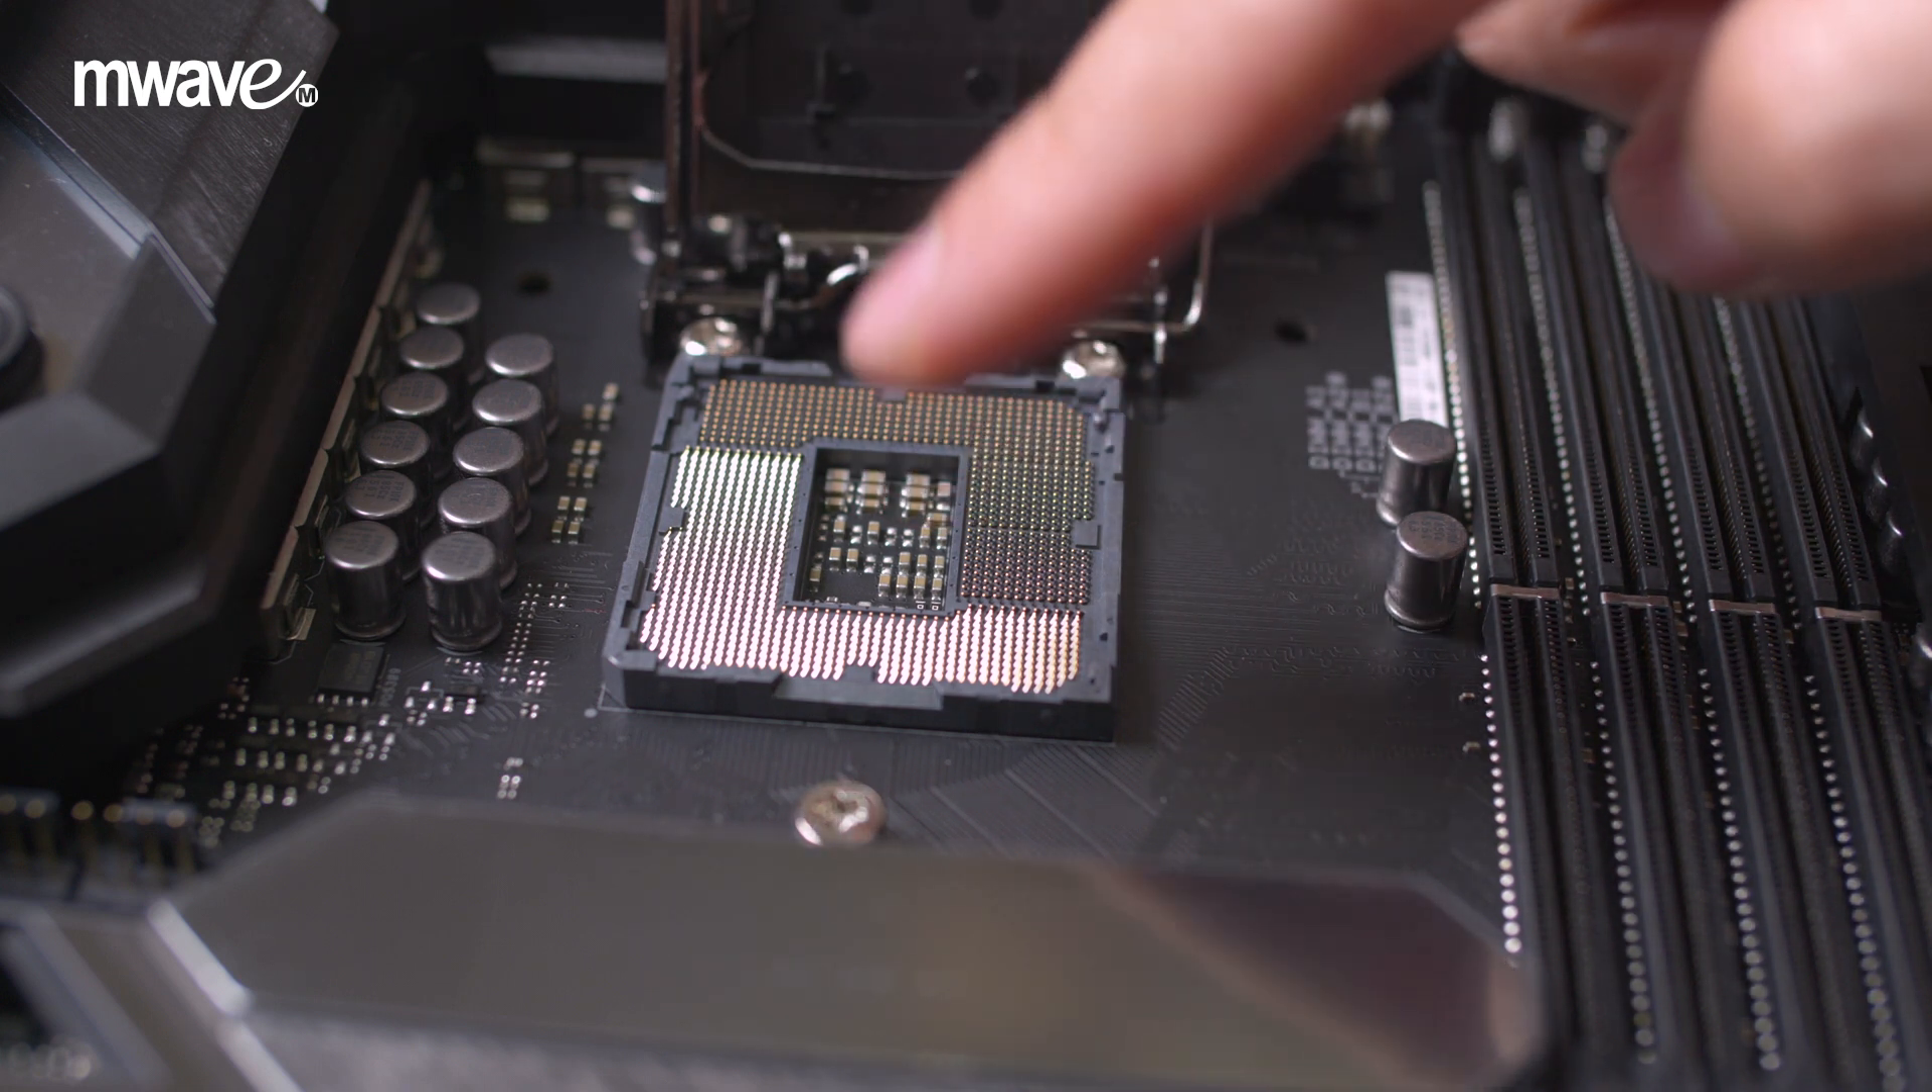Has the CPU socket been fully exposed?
Yes.